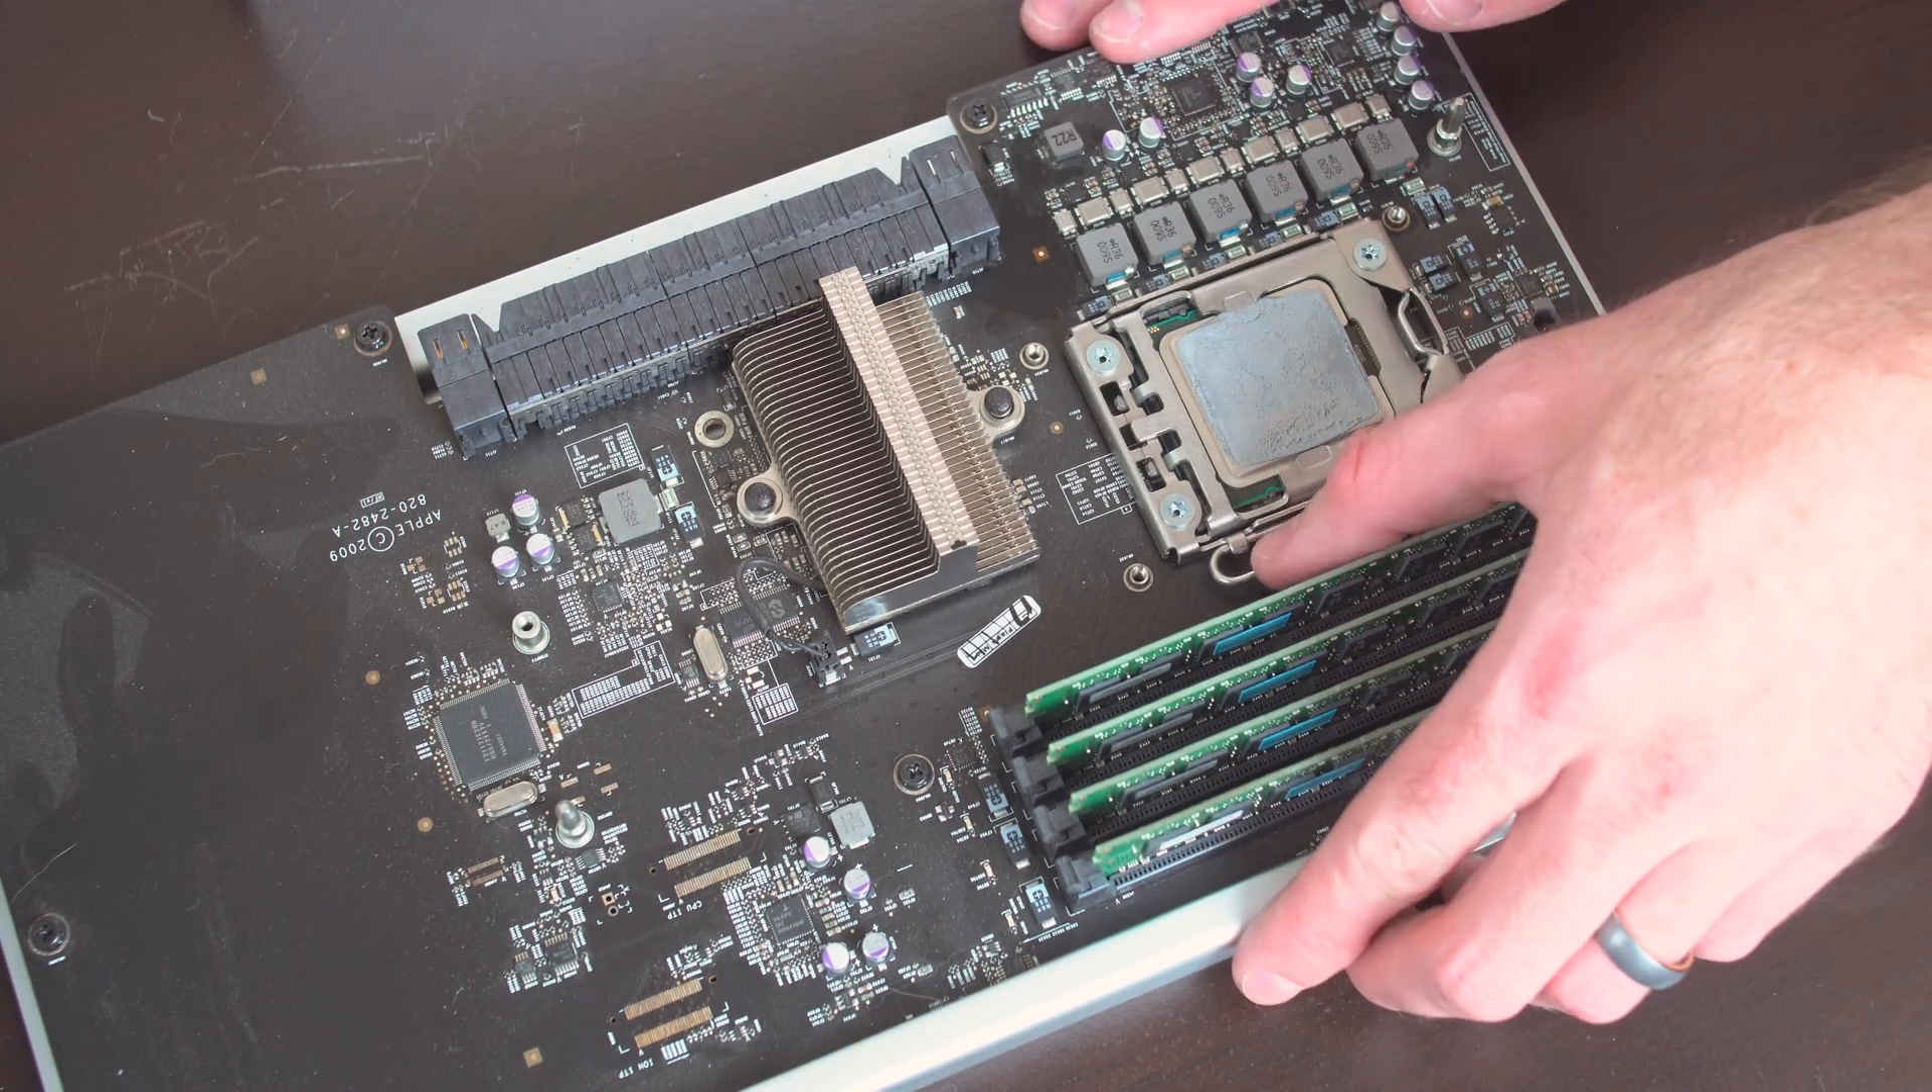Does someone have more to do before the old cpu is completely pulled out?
Yes.